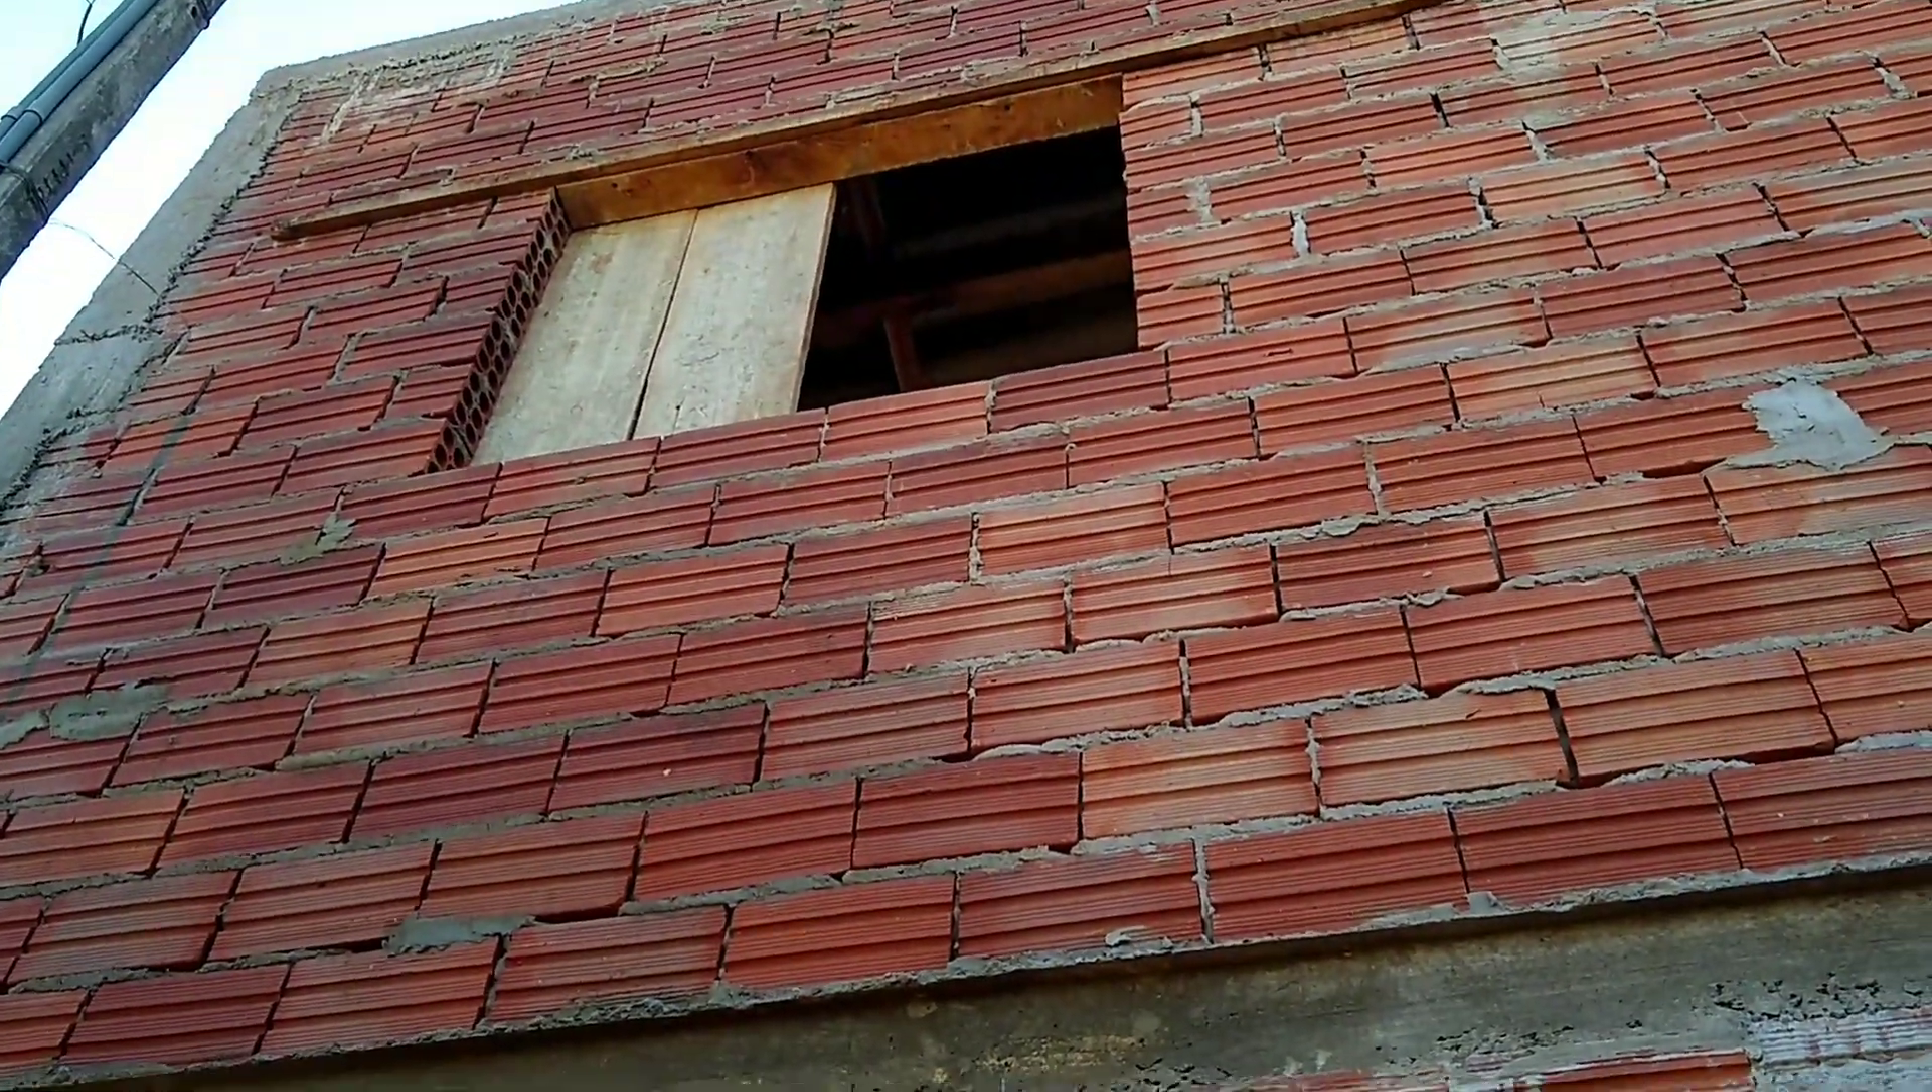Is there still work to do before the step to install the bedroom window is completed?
Yes.